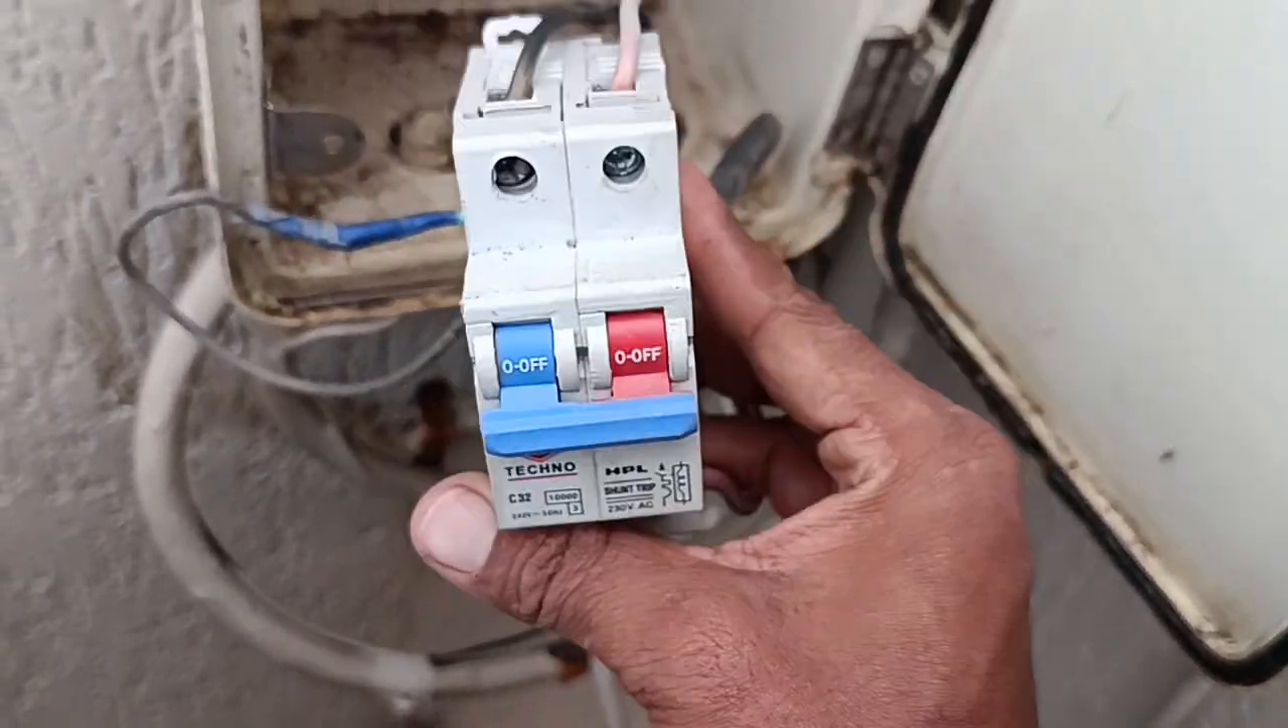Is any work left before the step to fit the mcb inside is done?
Yes.